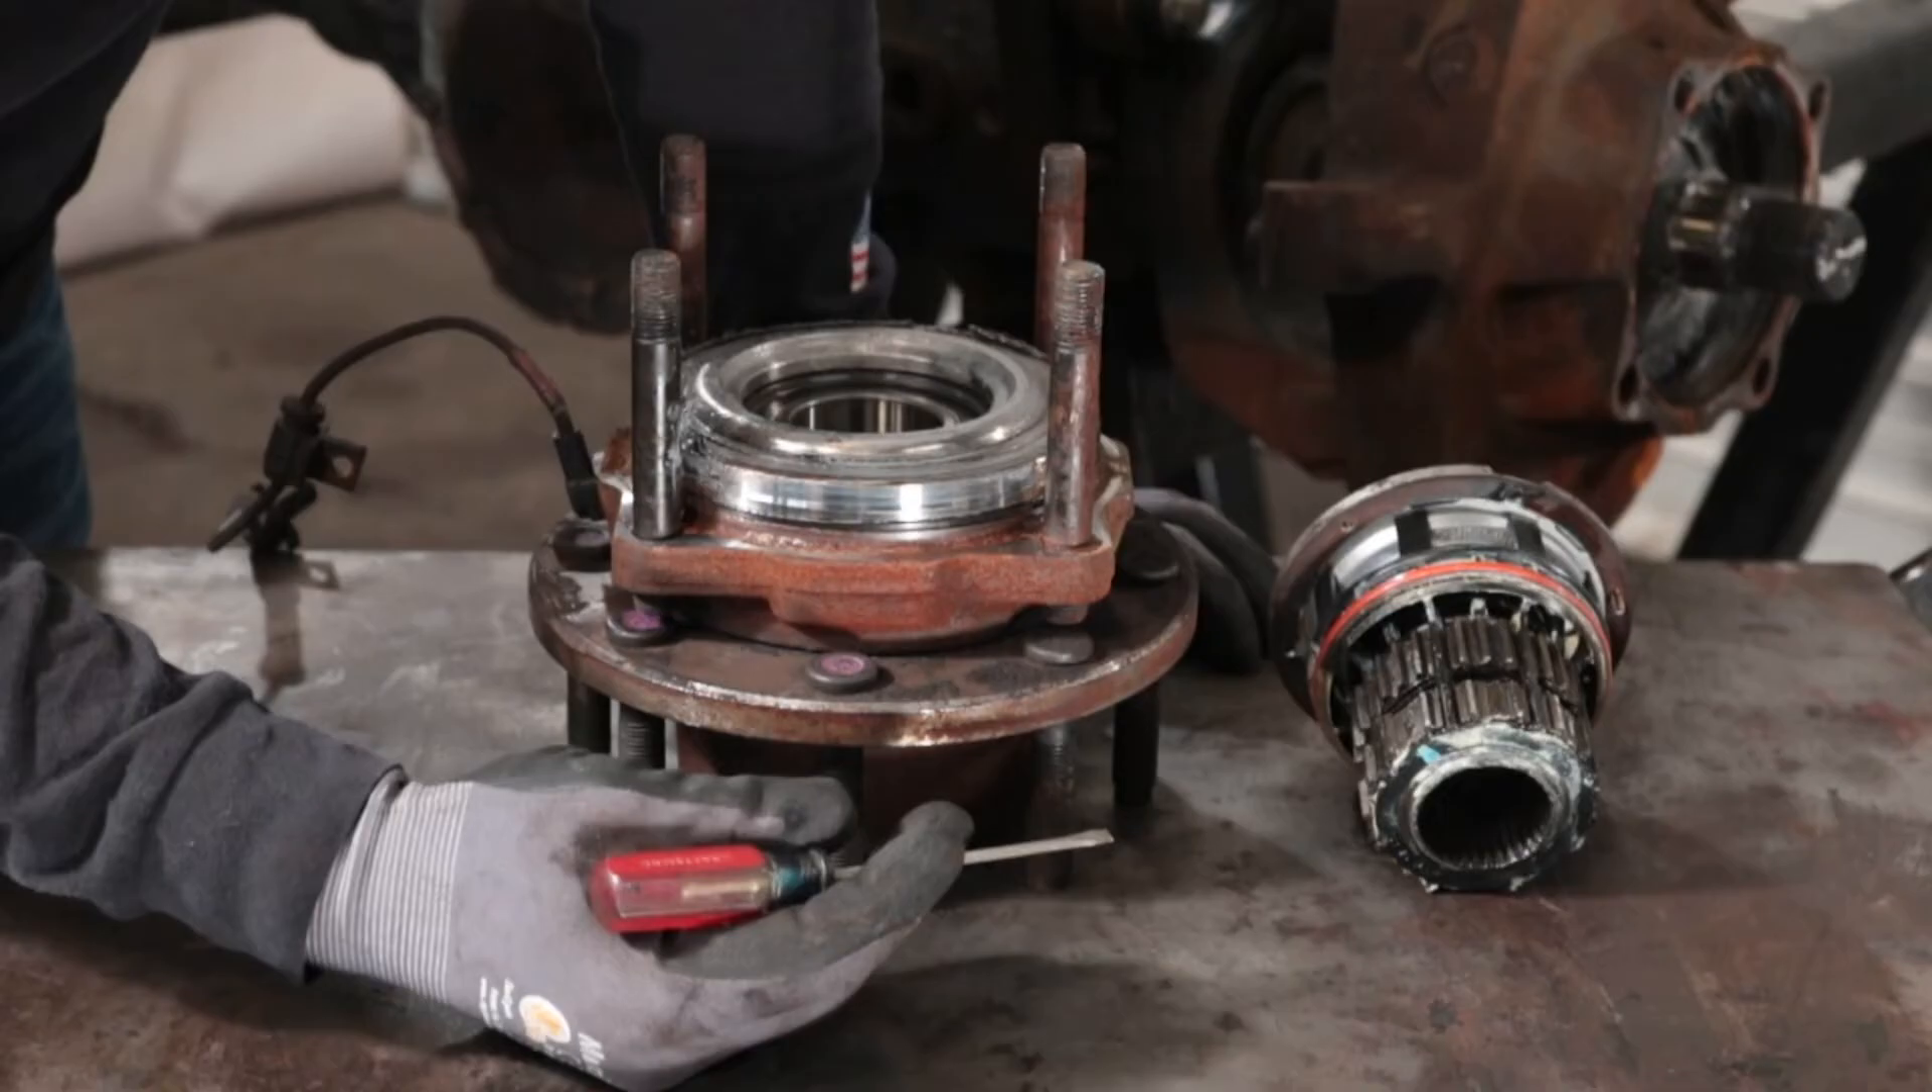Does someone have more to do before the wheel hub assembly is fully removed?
No.